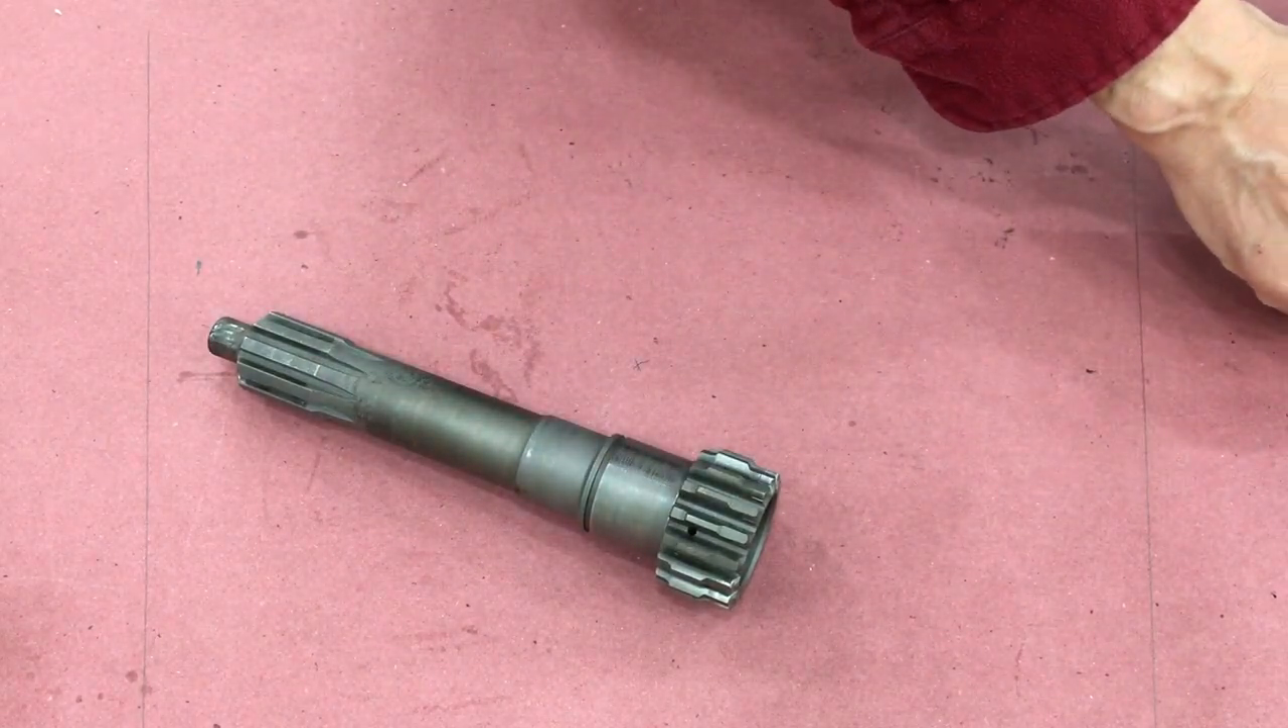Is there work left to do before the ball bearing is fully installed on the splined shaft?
Yes.